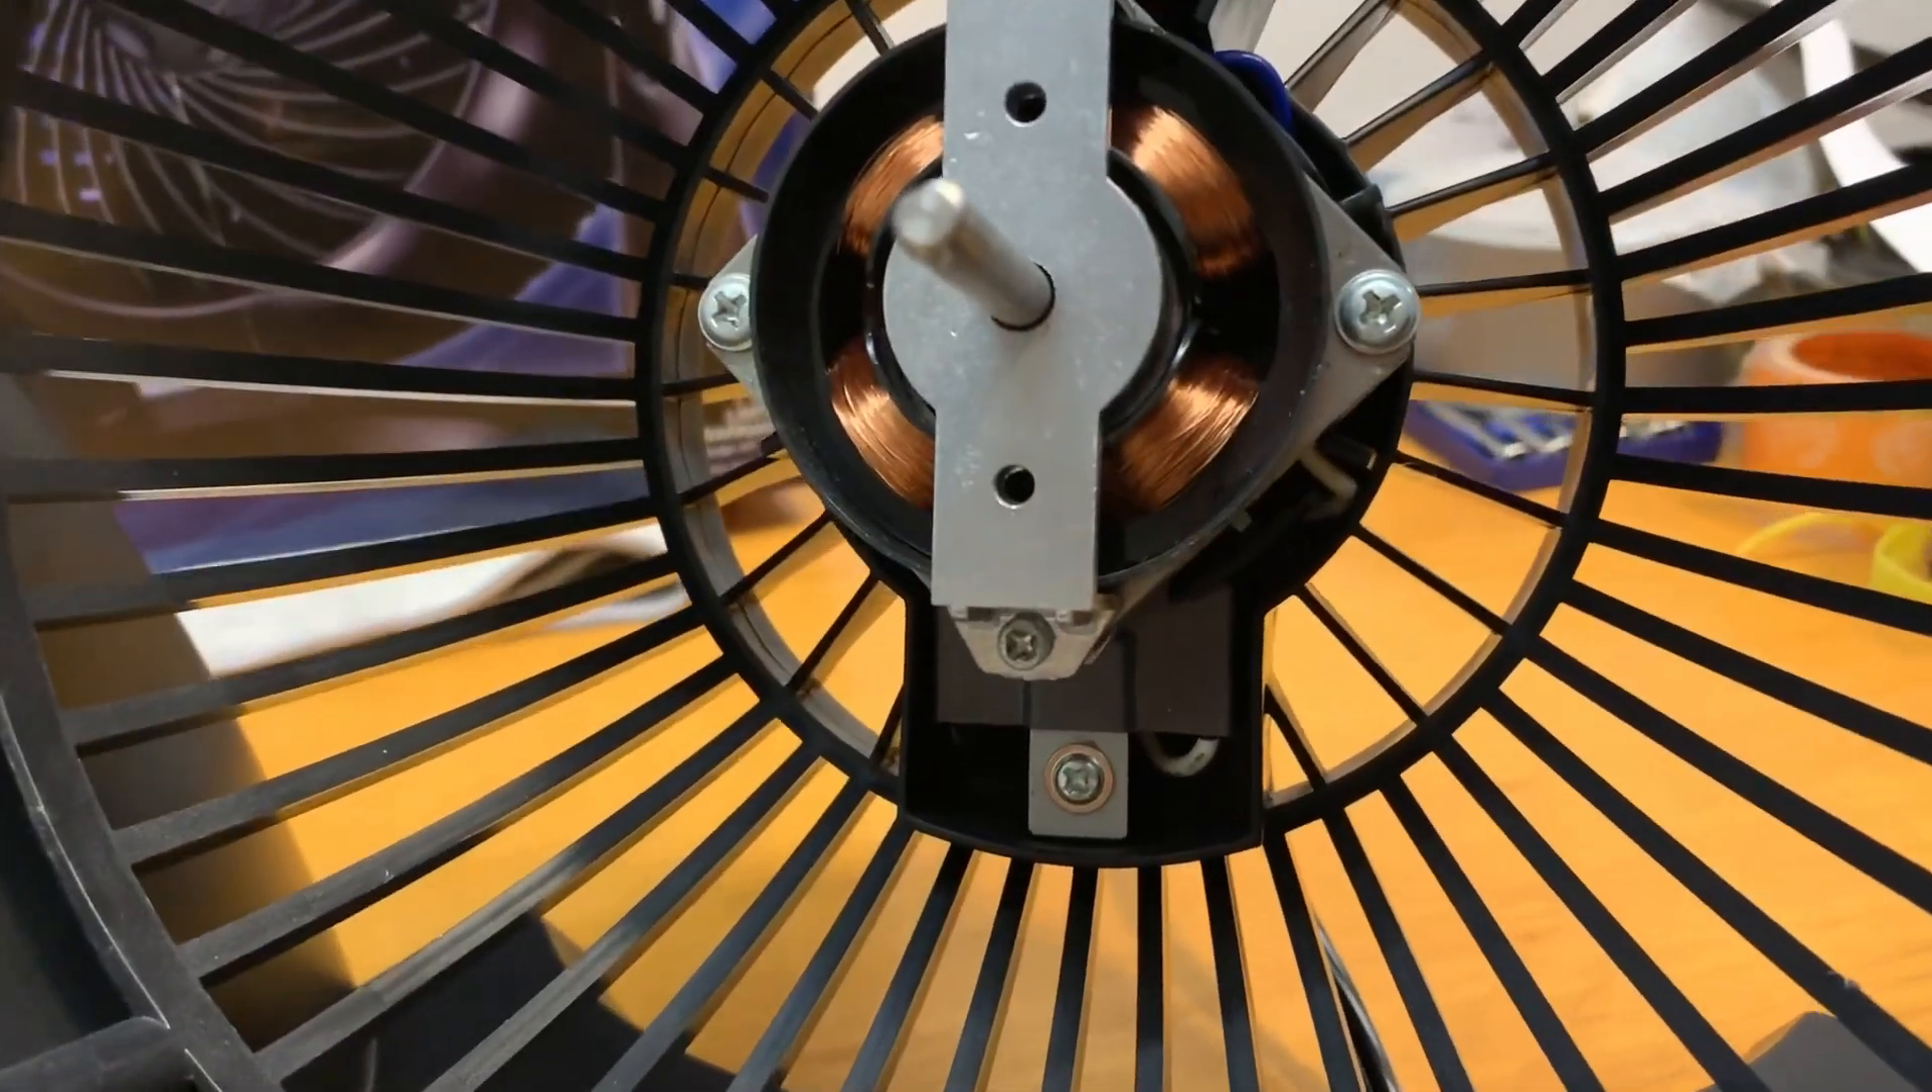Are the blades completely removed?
Yes.